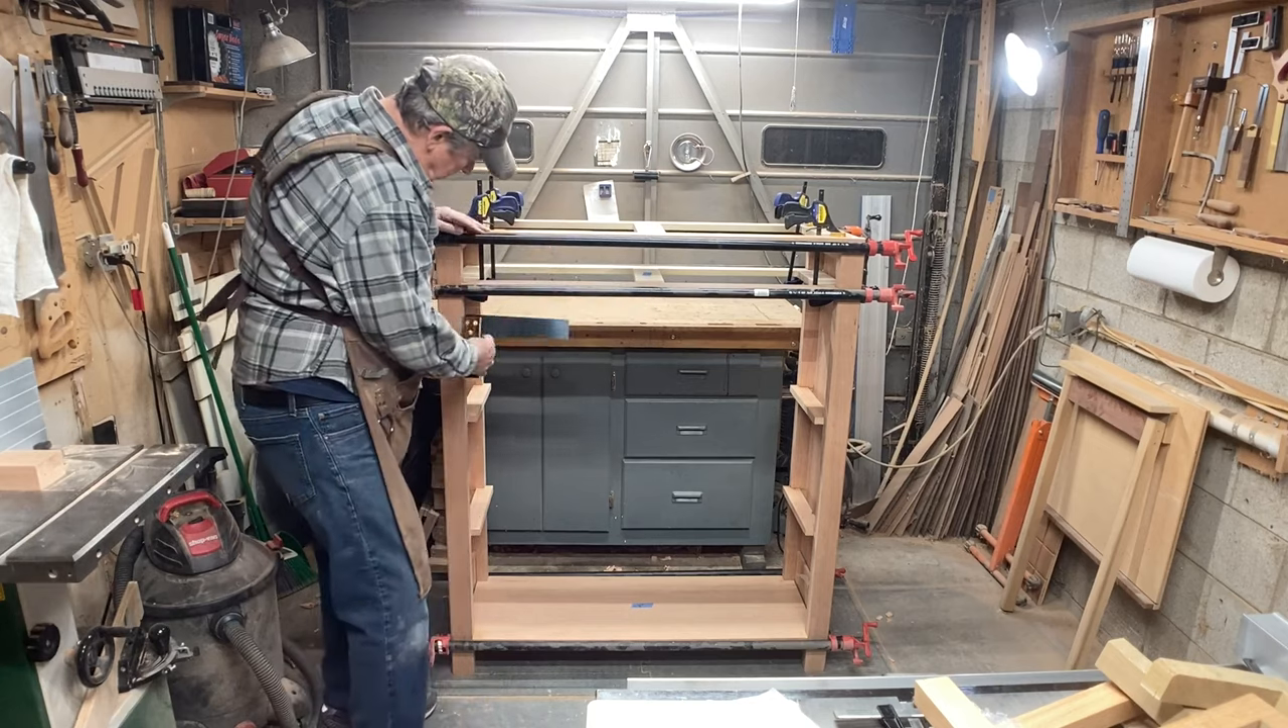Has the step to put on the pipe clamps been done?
Yes.